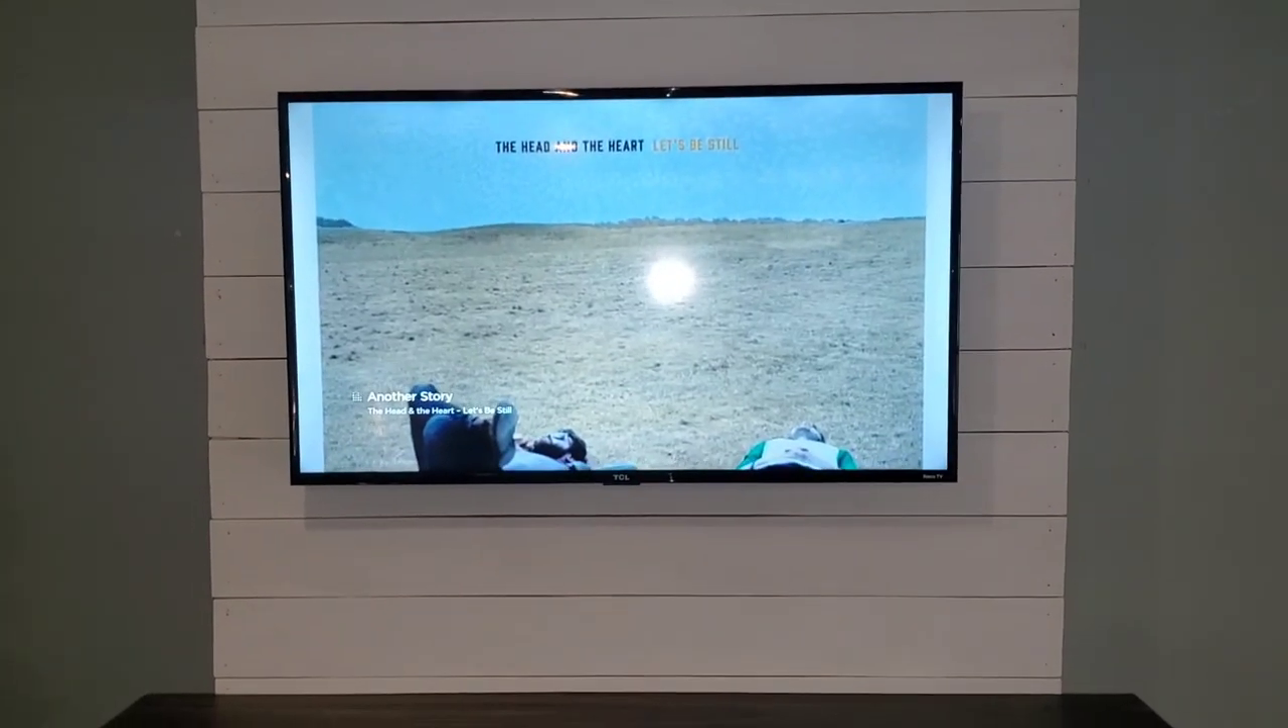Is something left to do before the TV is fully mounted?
No.